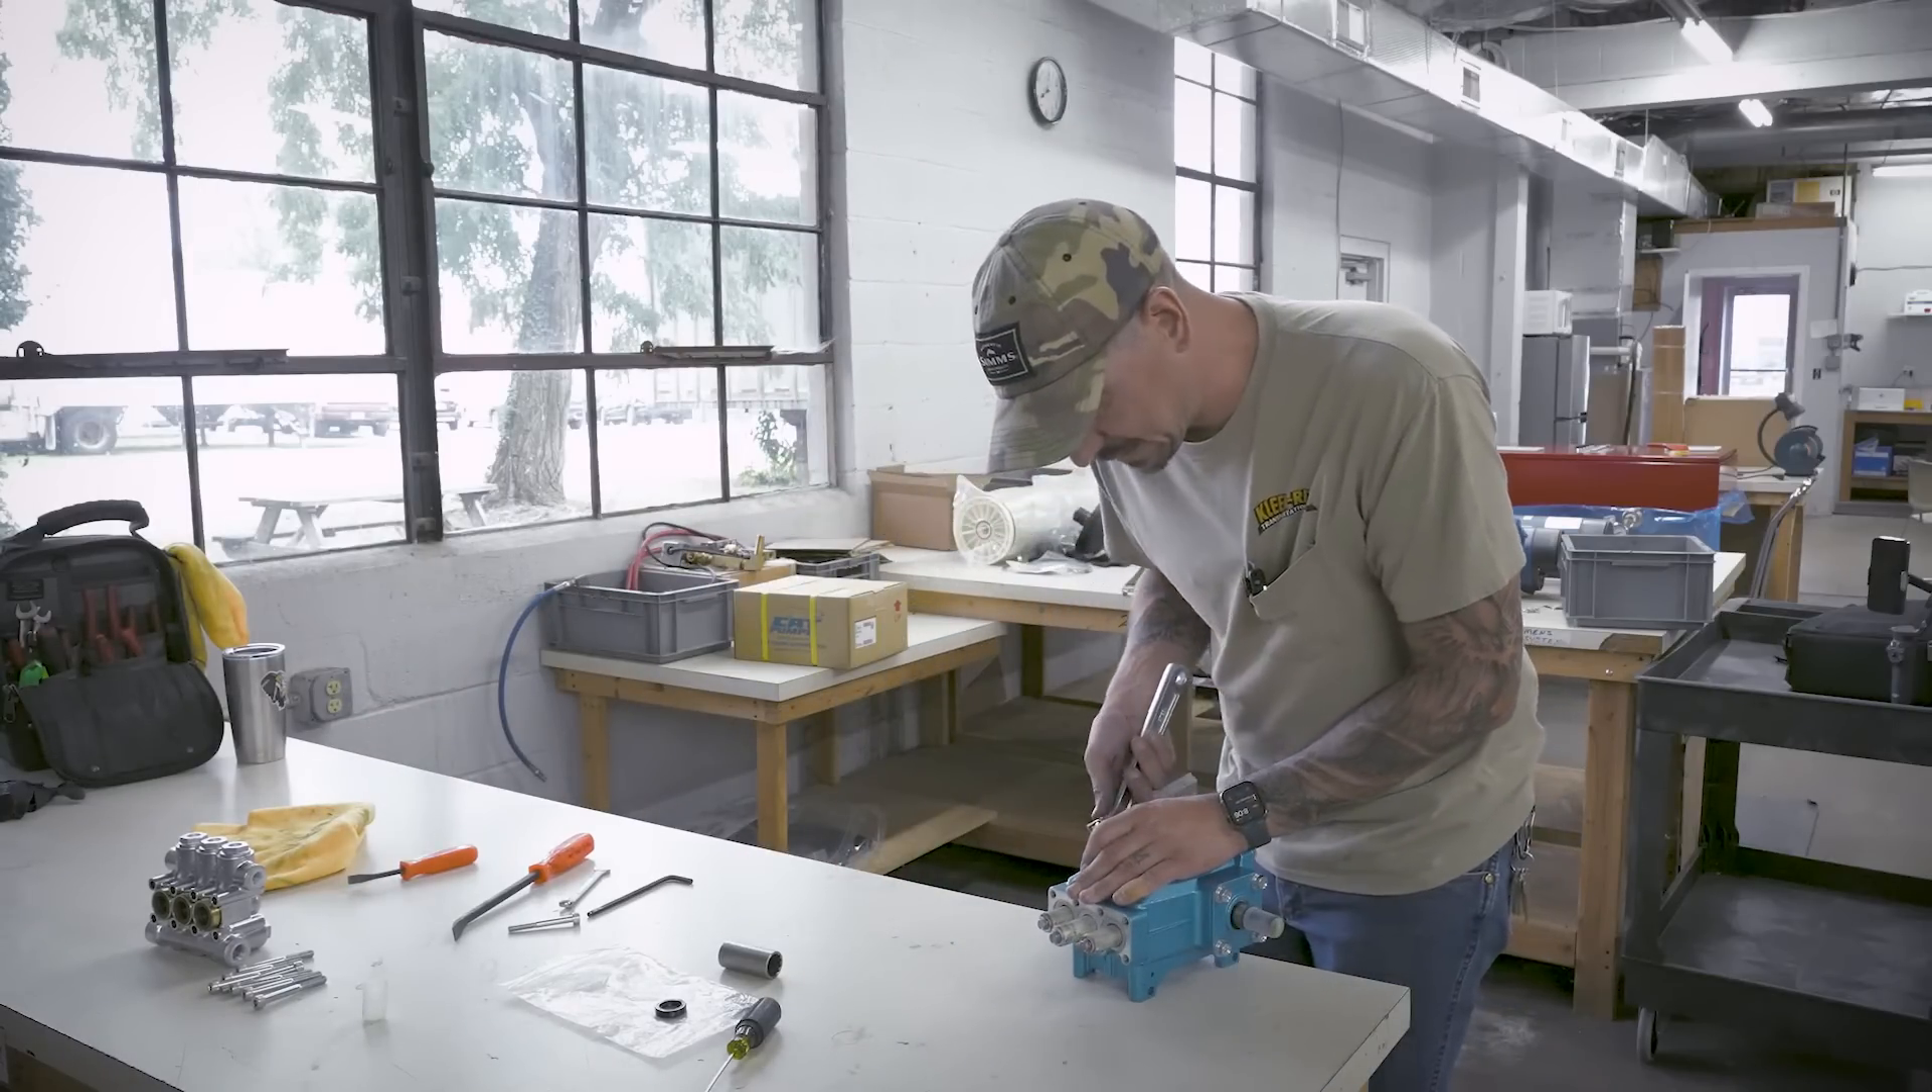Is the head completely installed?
No.